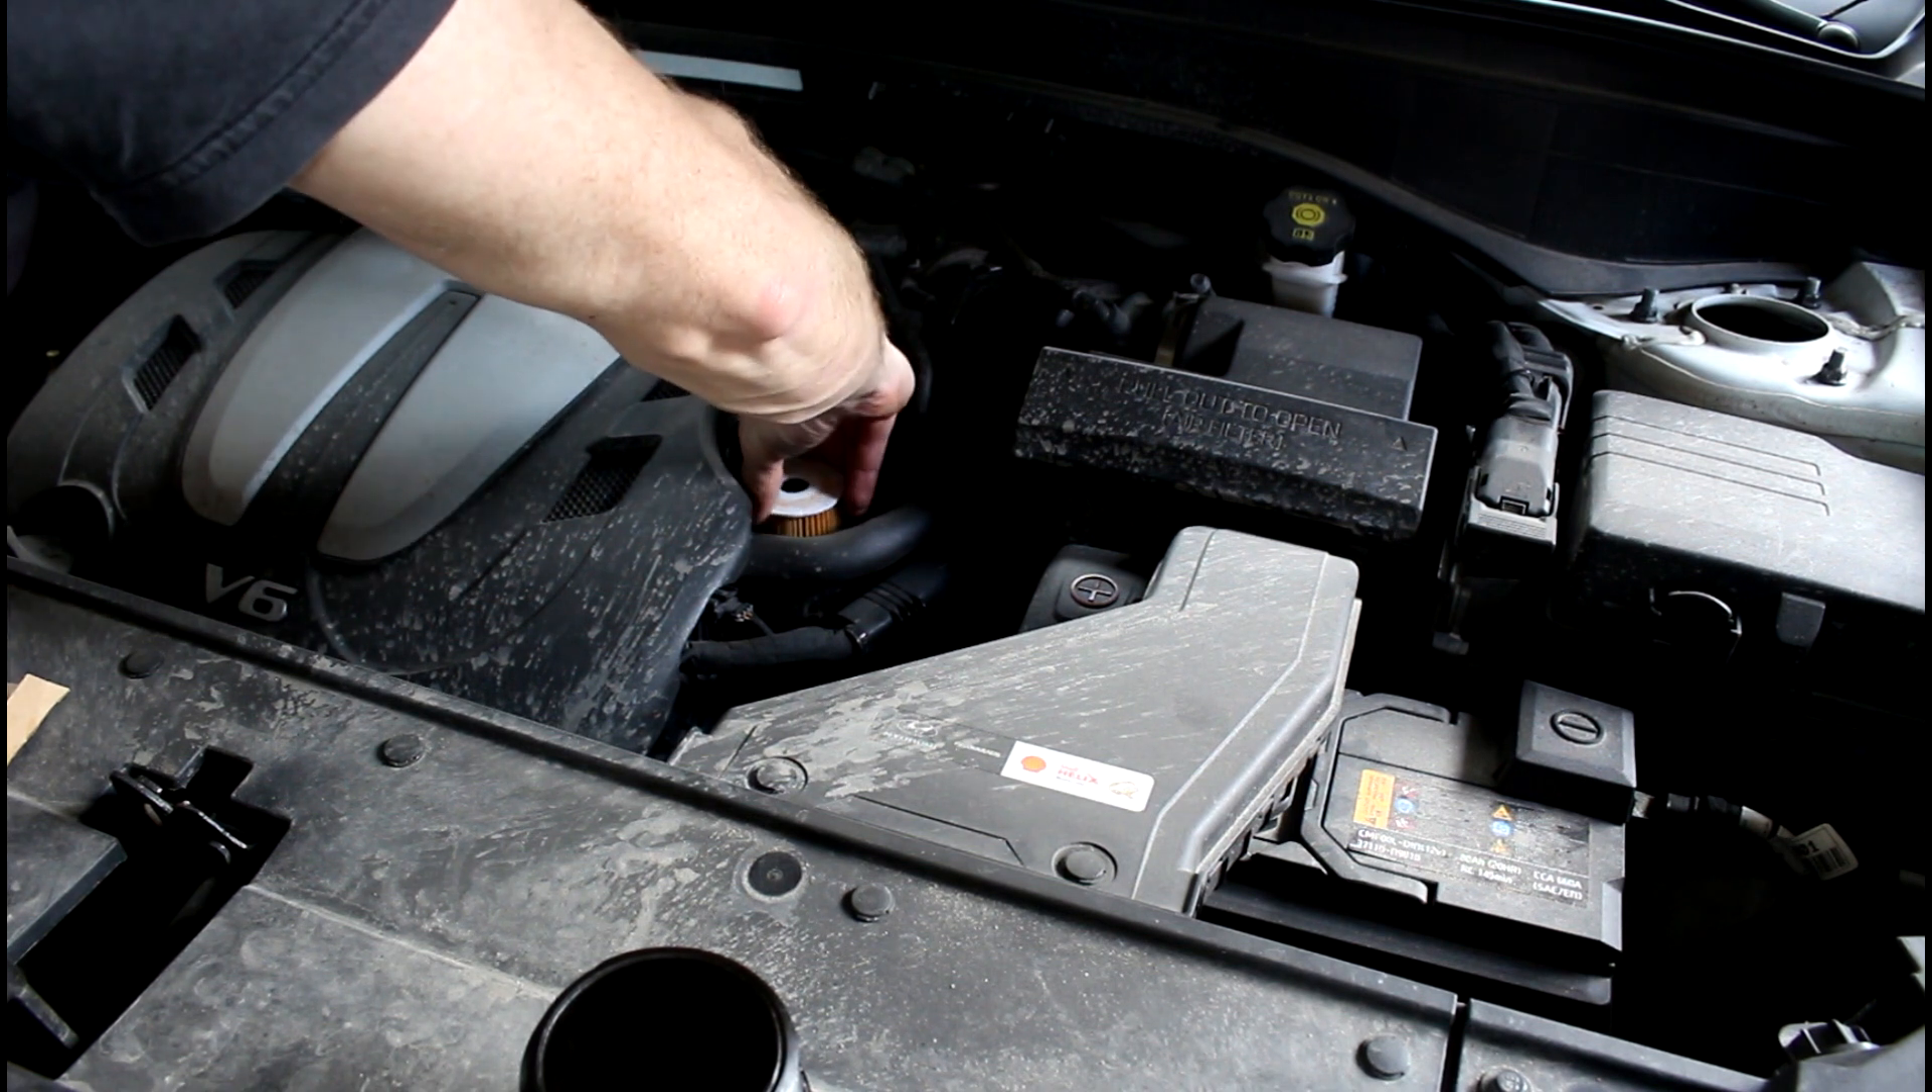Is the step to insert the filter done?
No.